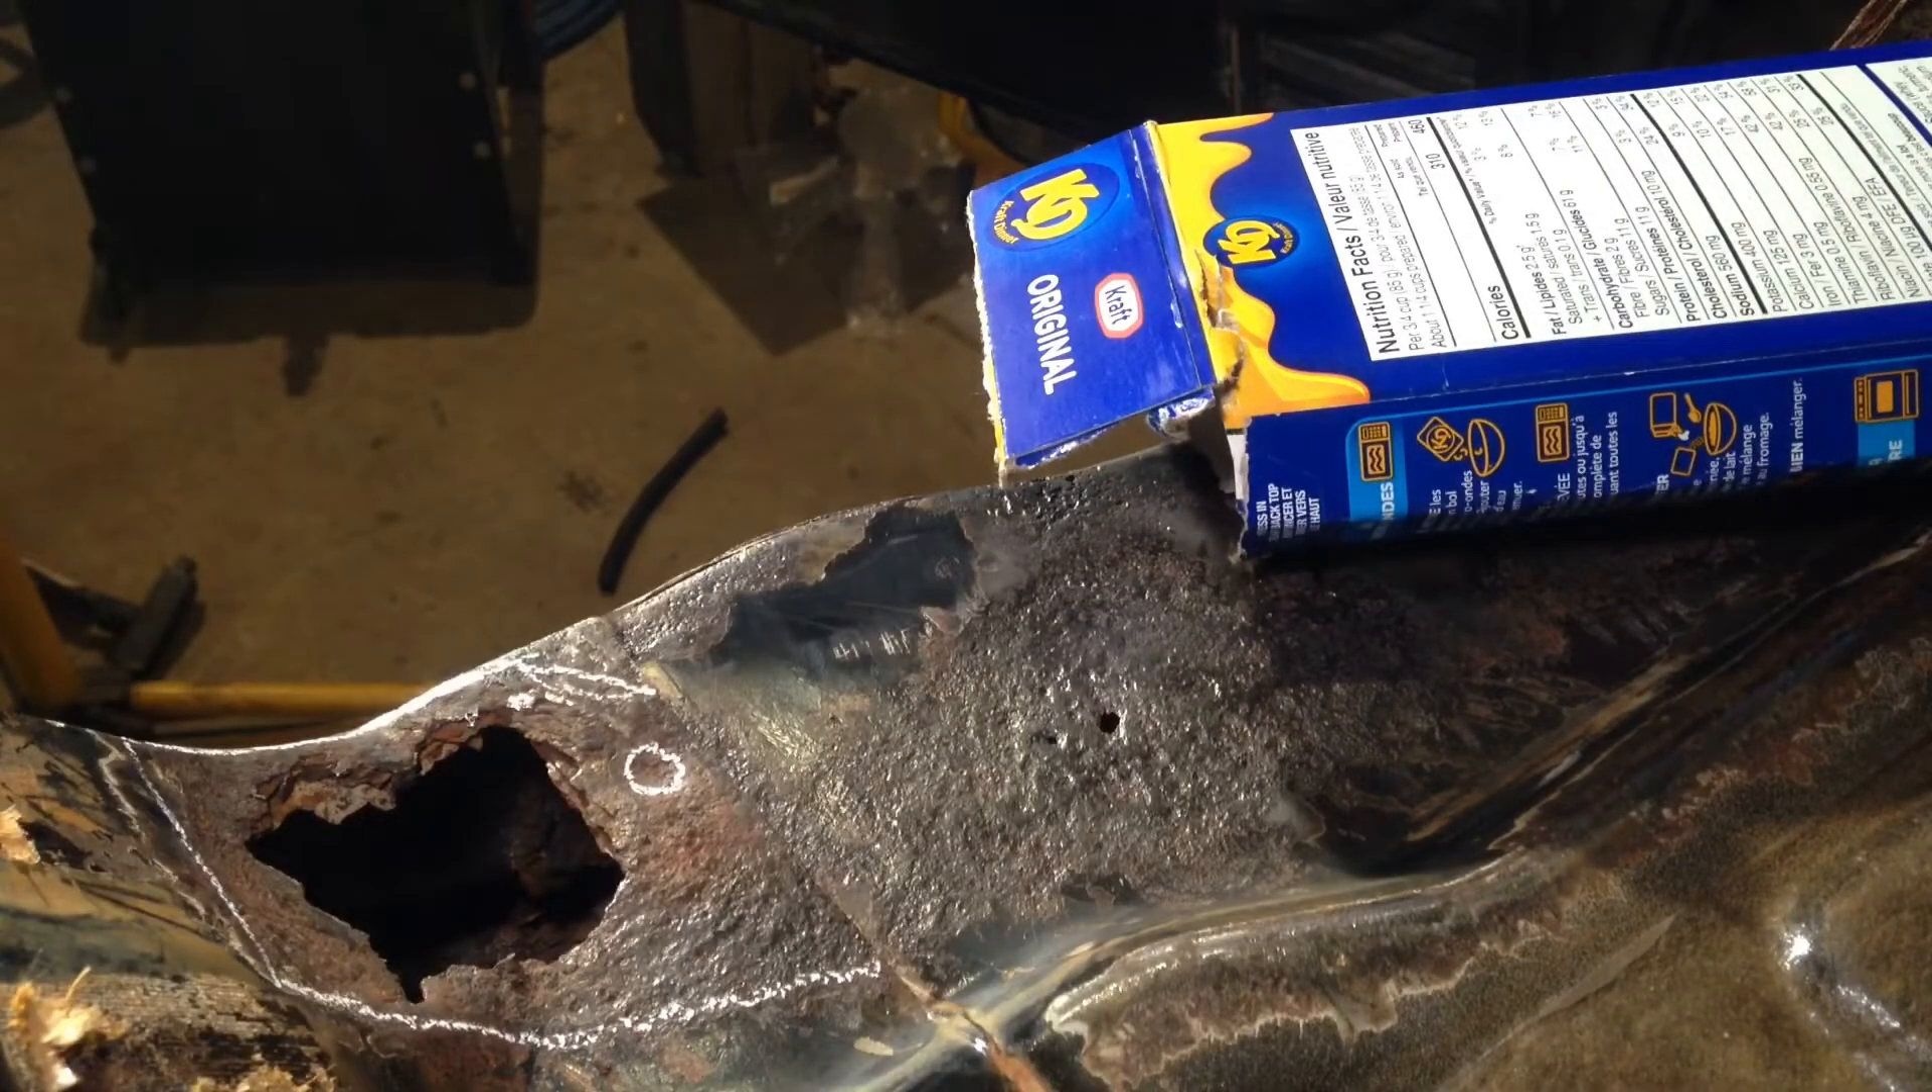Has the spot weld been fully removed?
No.